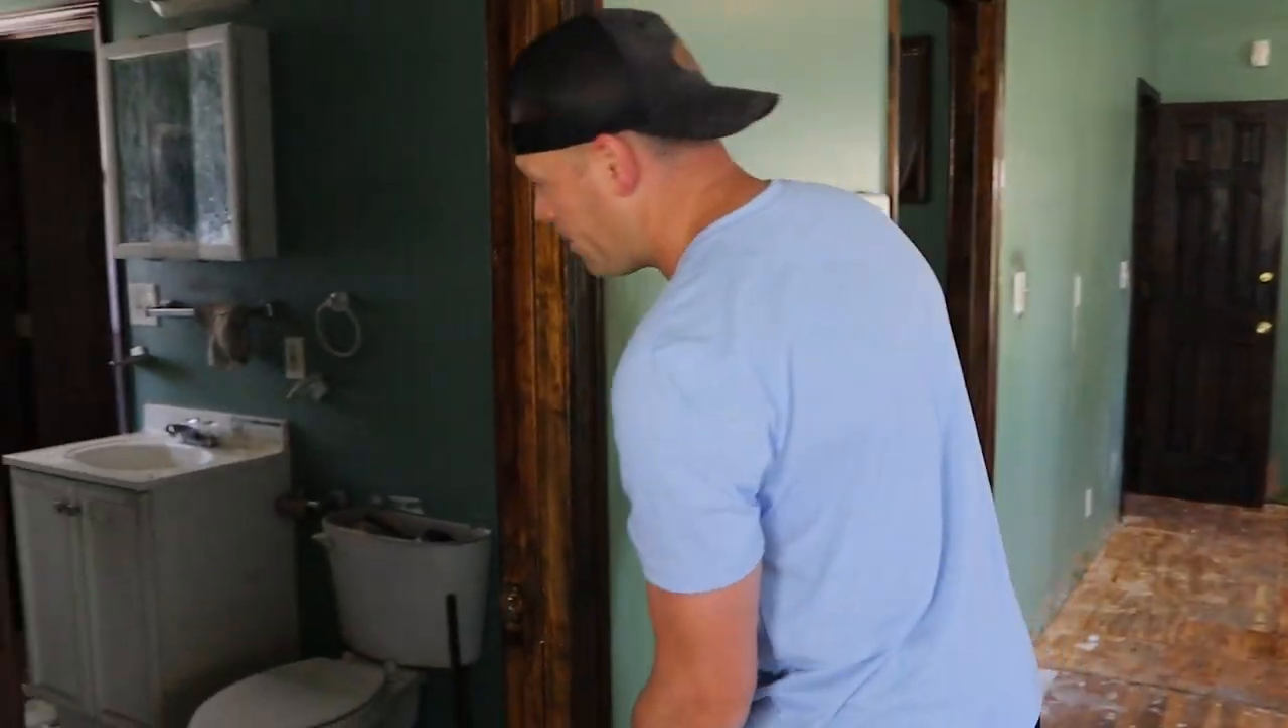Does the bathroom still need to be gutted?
Yes.